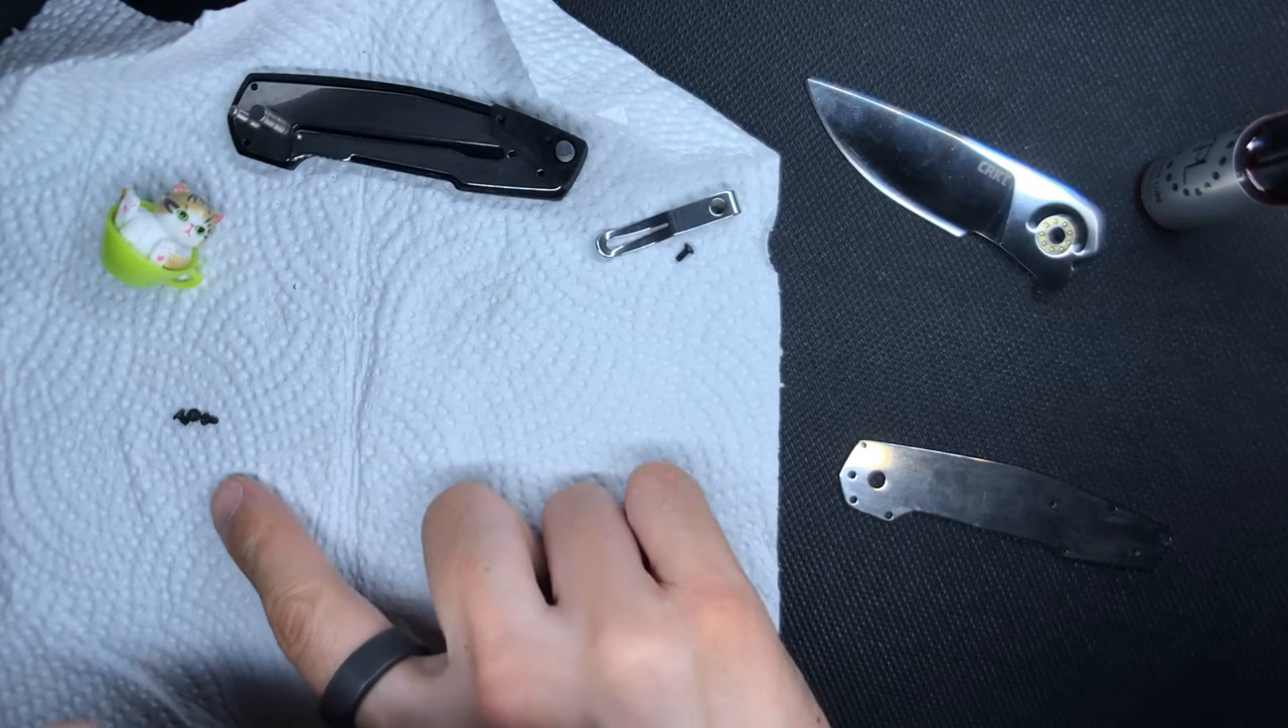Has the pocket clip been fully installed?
No.